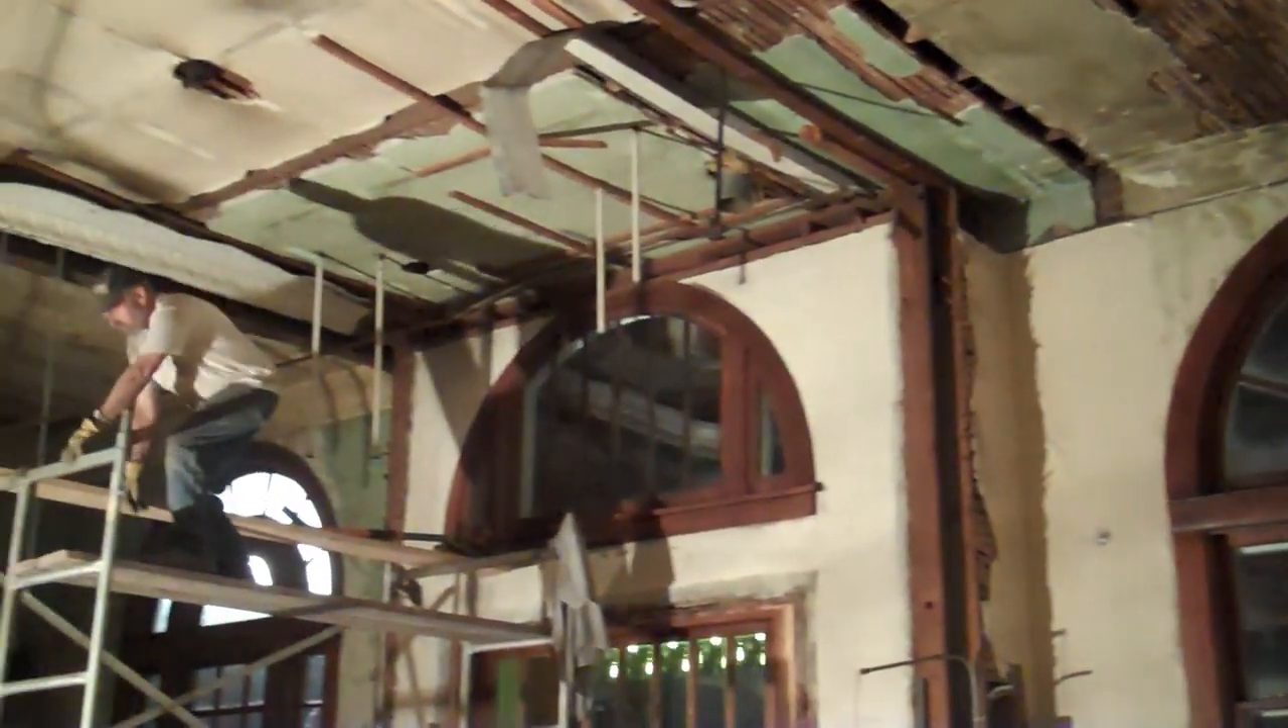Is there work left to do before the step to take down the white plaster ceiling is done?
Yes.